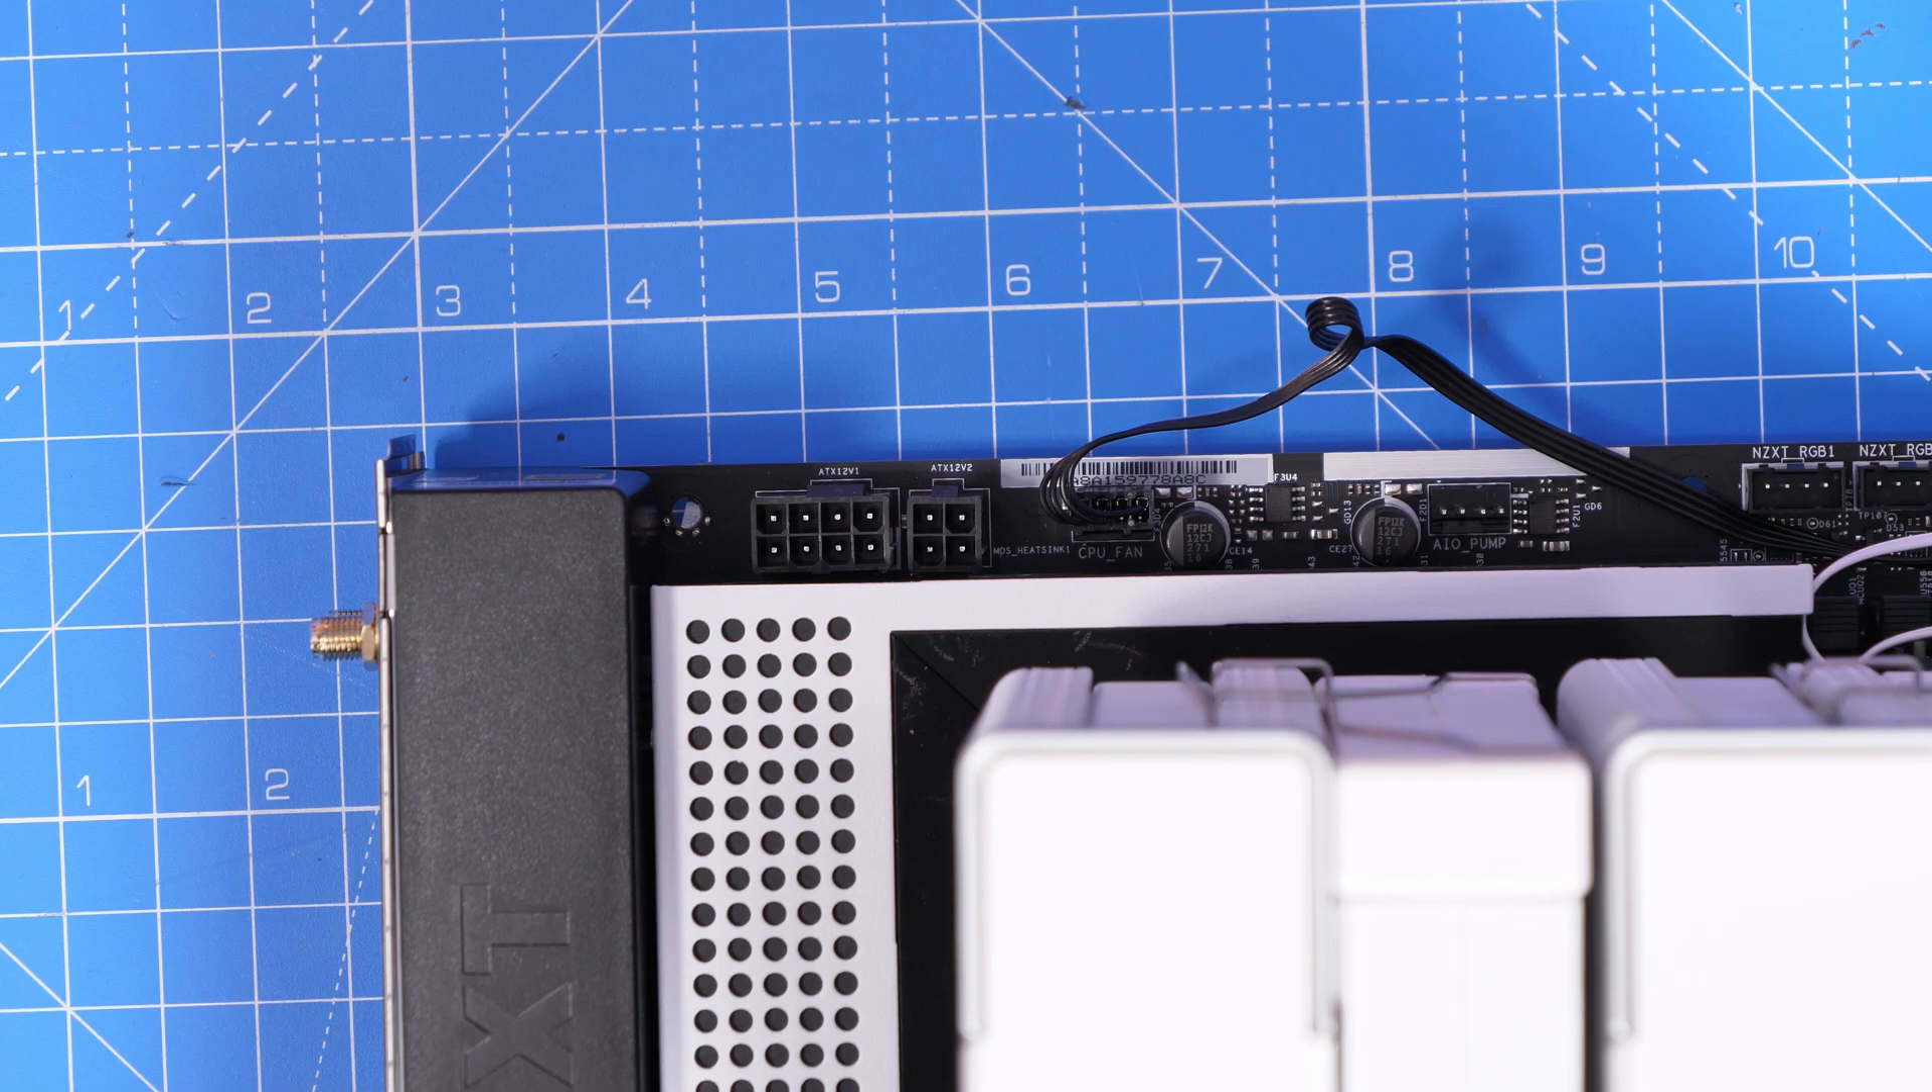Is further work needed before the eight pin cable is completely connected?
Yes.